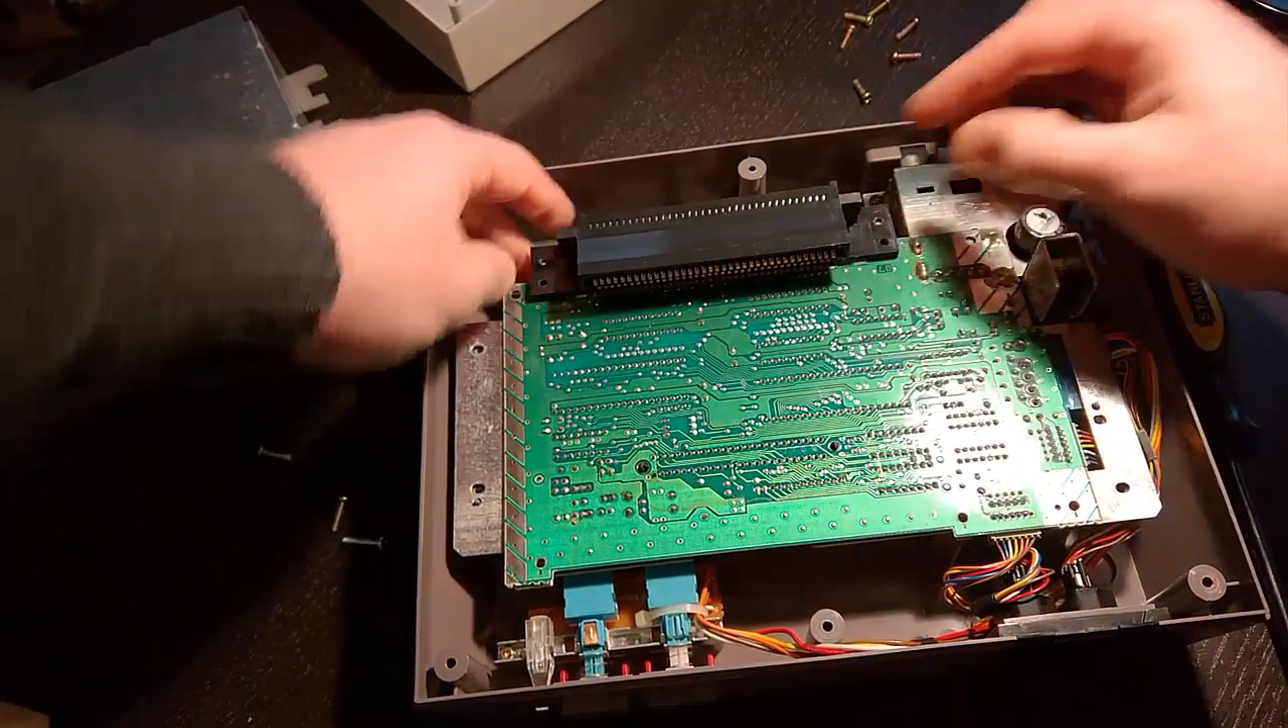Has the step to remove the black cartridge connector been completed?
No.